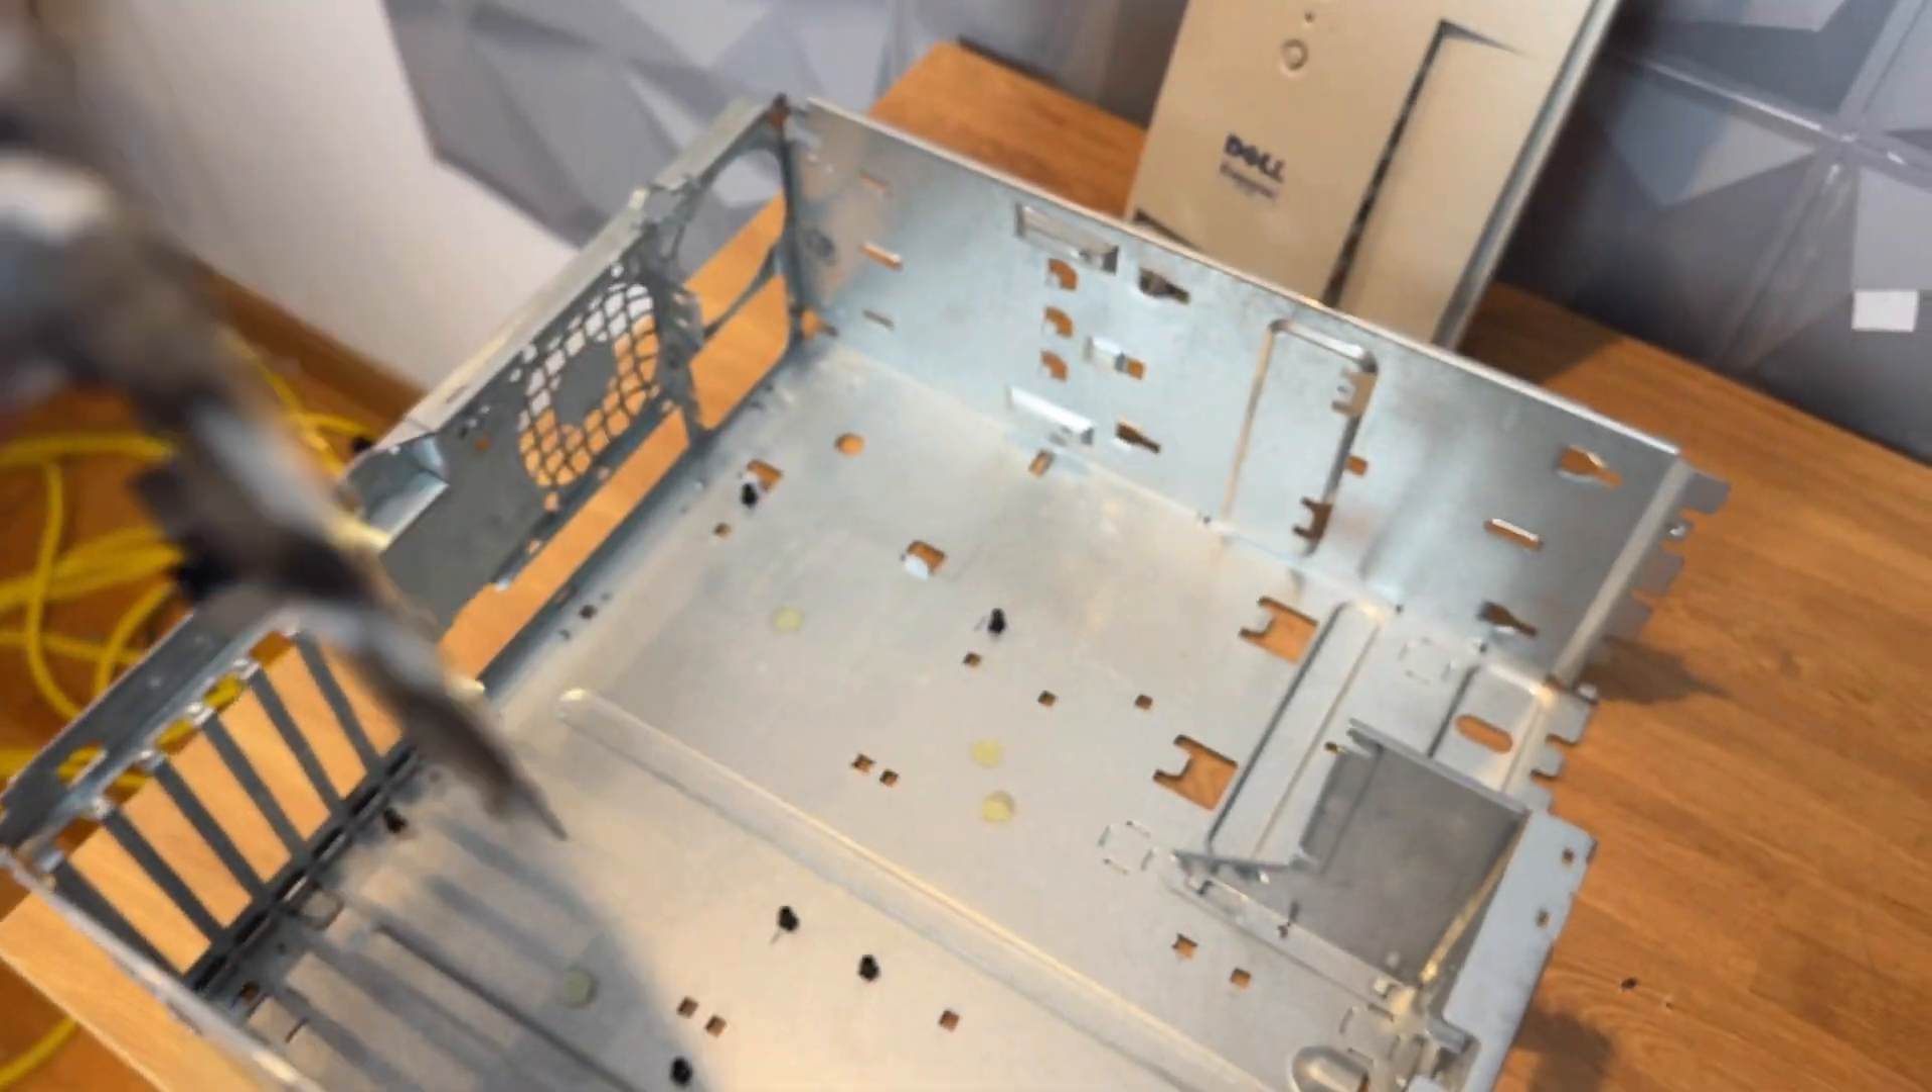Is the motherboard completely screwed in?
No.